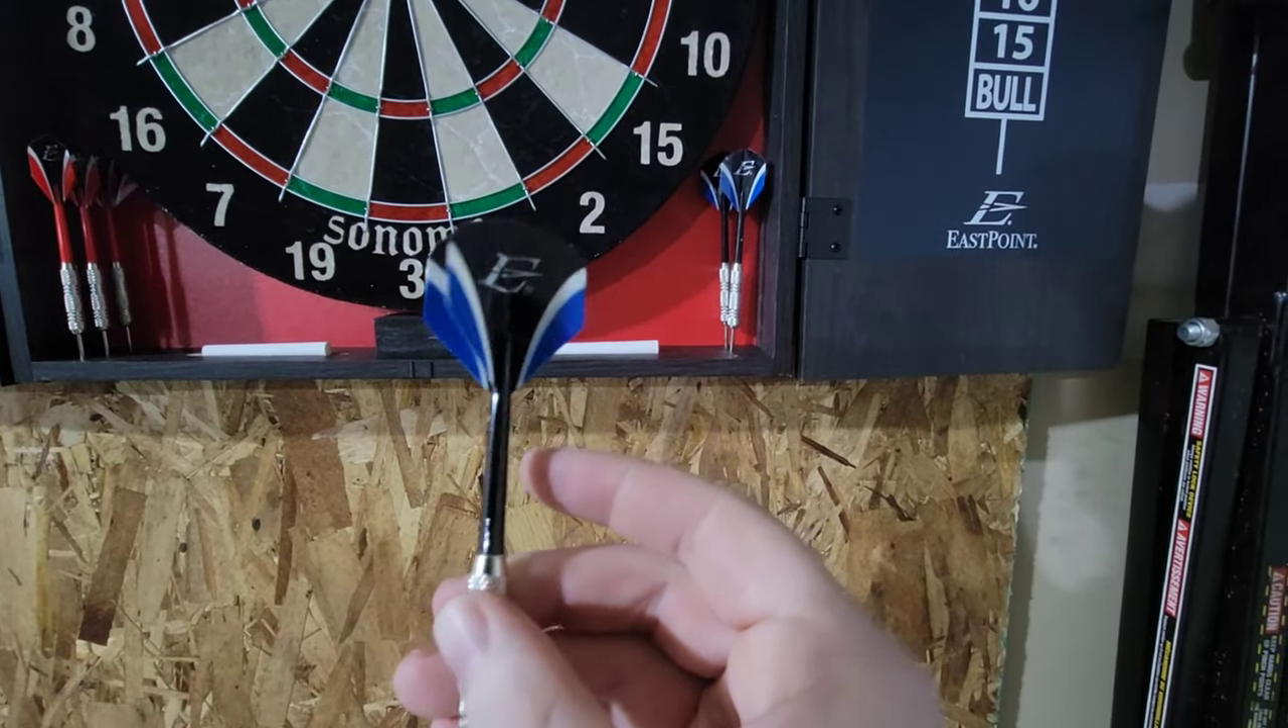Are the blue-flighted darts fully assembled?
Yes.